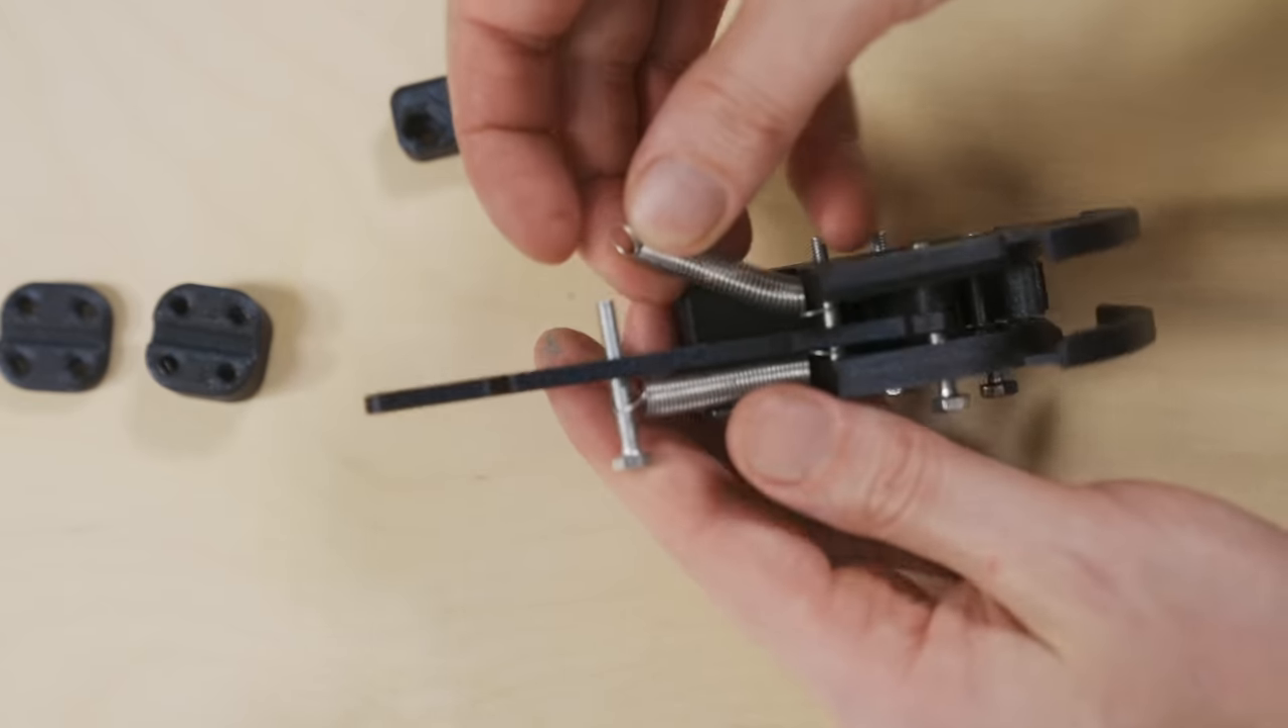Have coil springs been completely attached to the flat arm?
No.